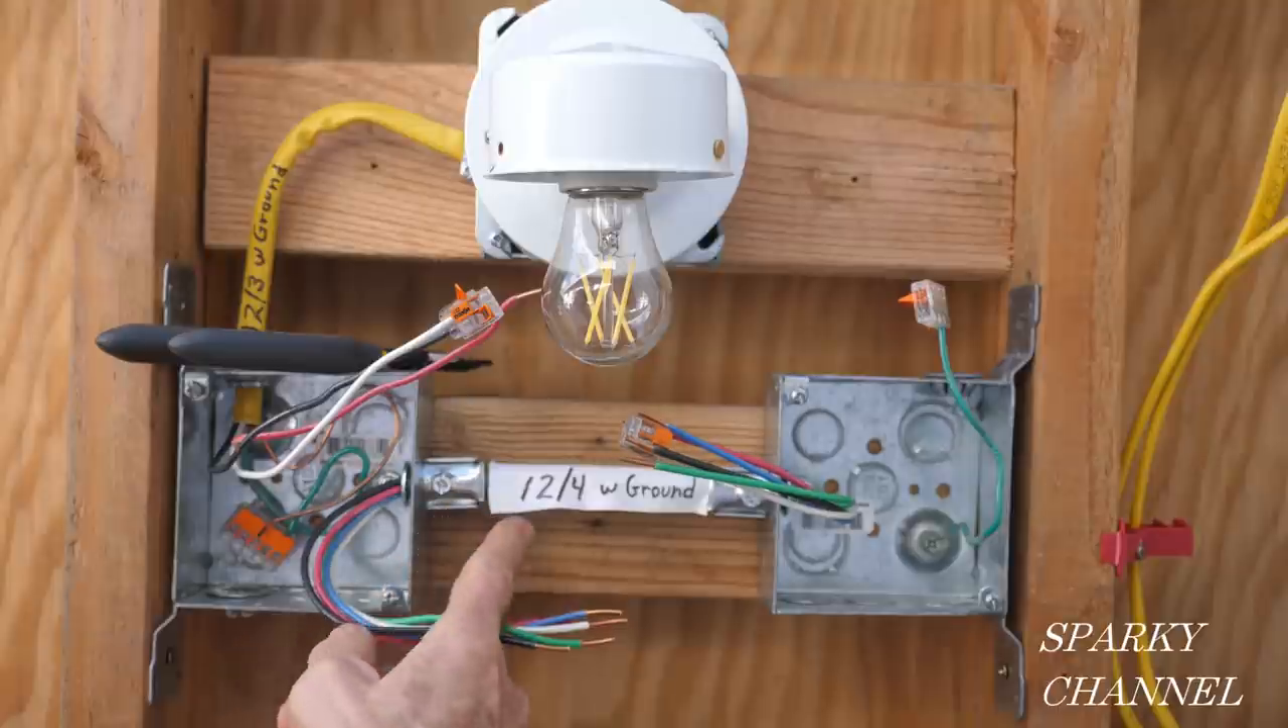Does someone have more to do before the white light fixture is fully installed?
No.